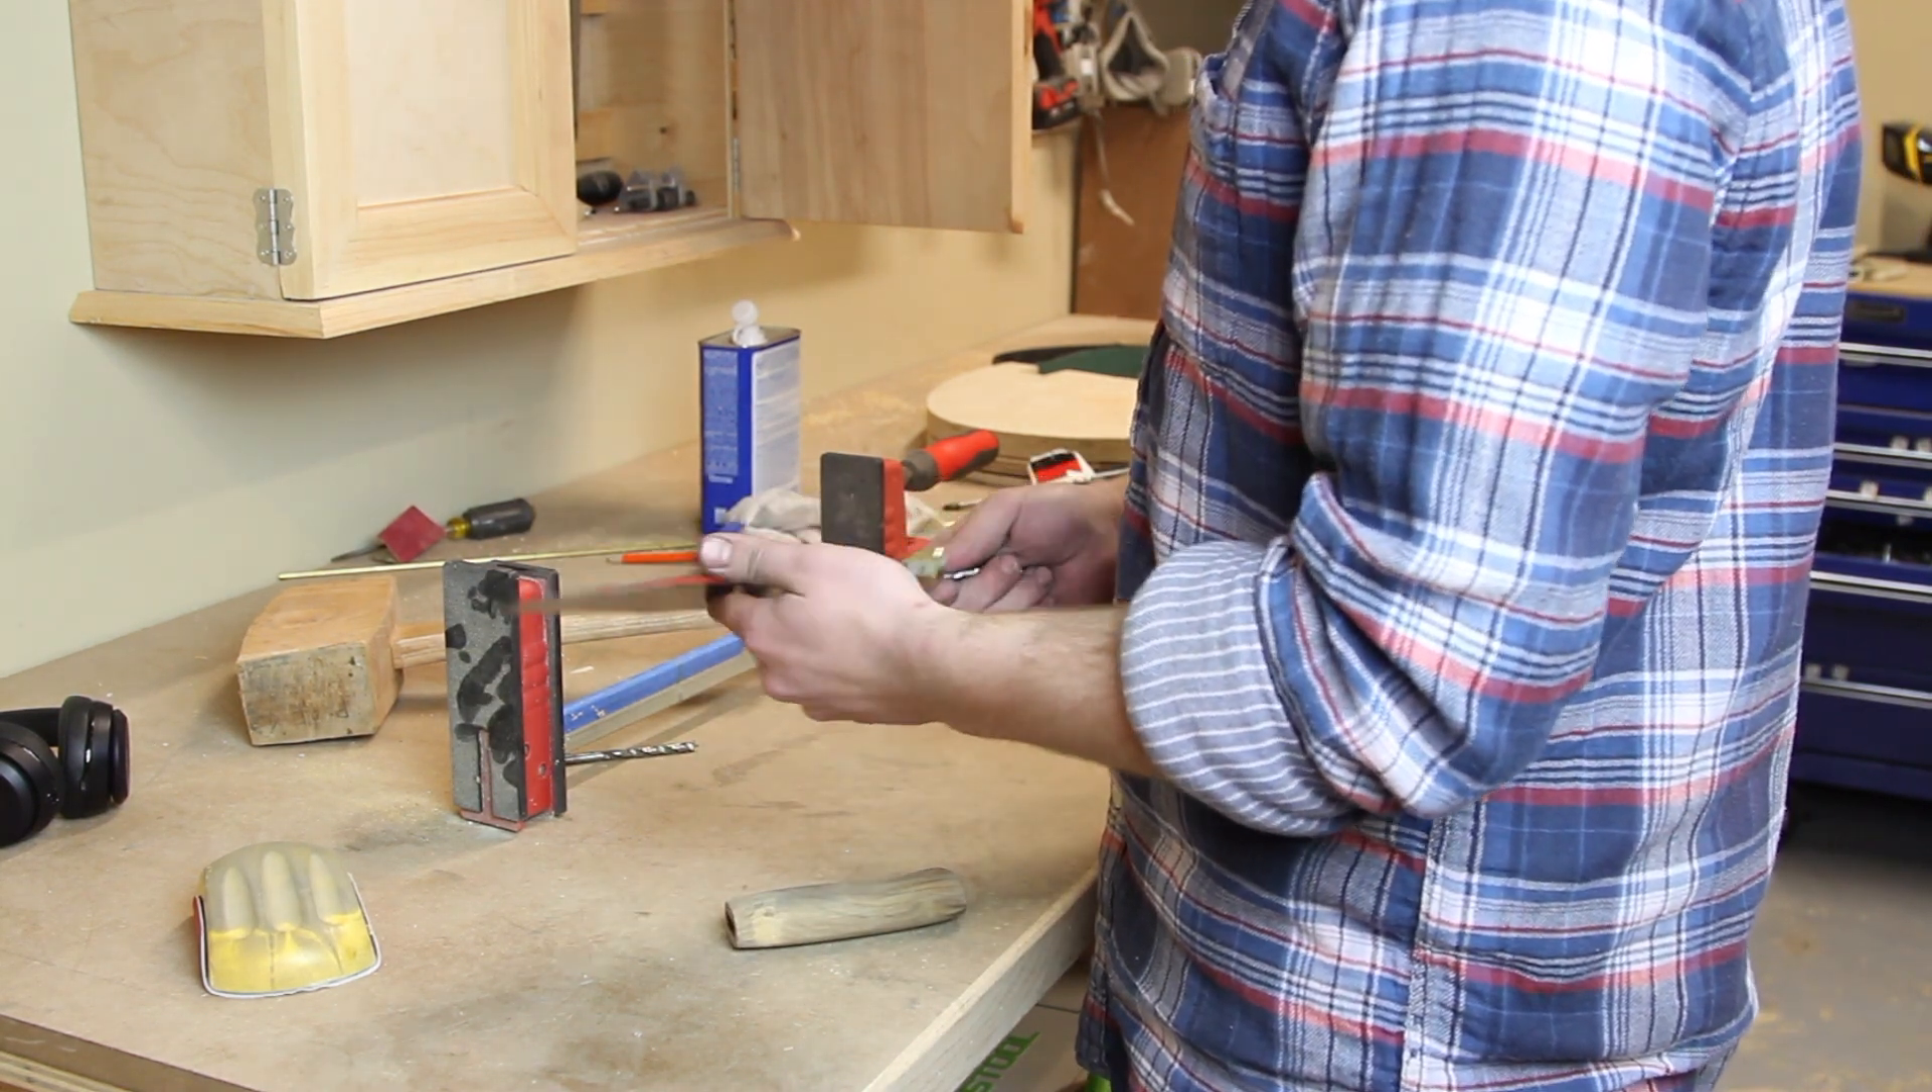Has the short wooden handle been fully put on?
No.